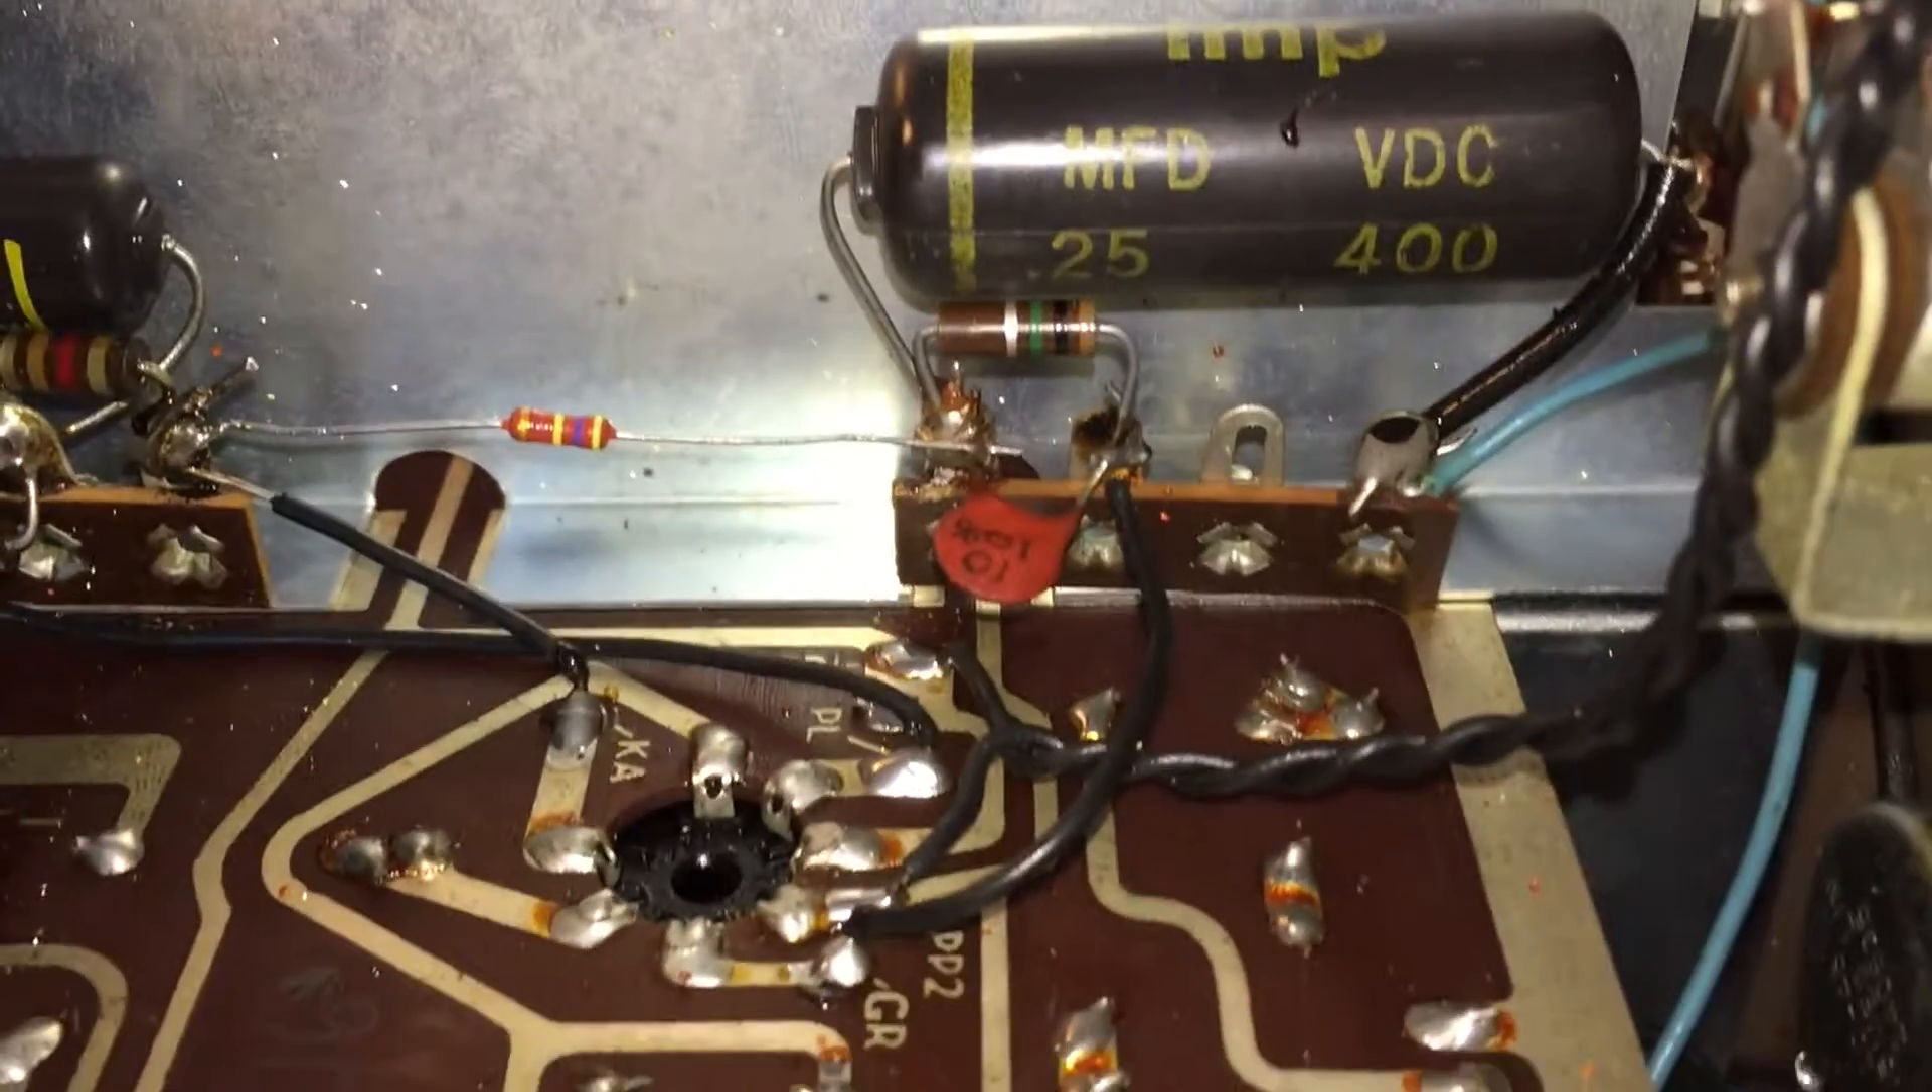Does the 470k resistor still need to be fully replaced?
No.